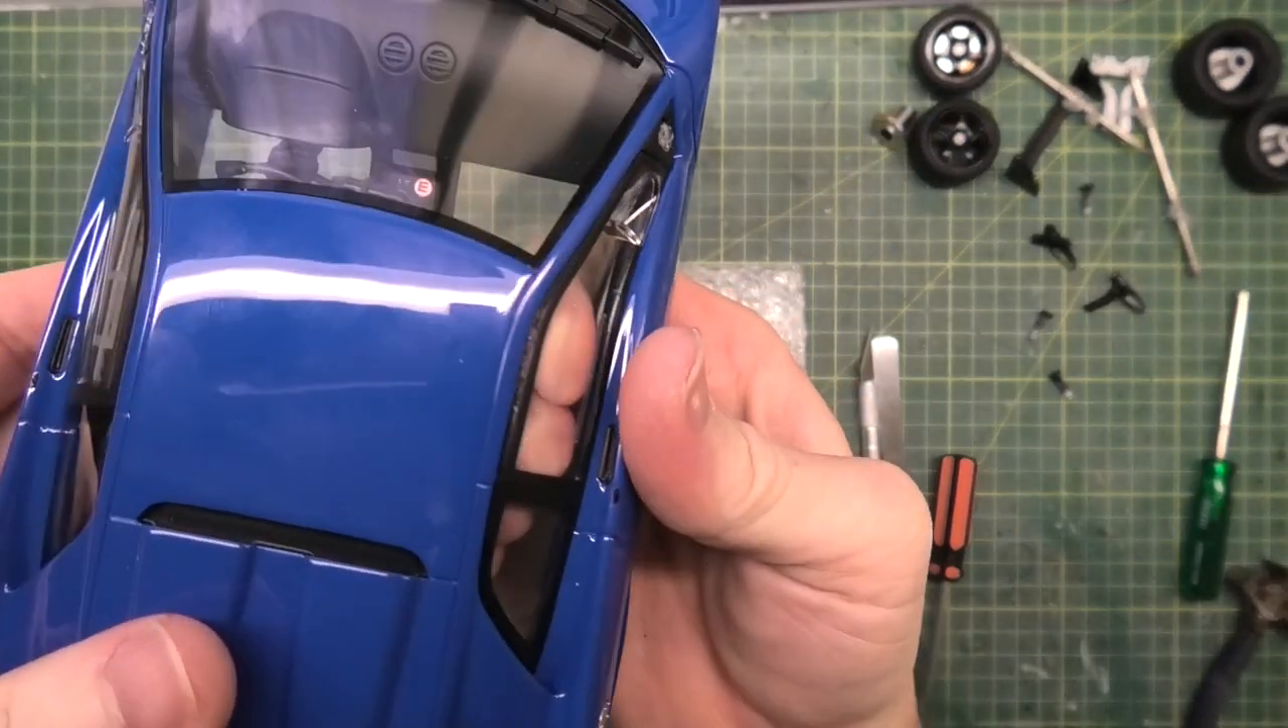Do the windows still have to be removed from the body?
Yes.